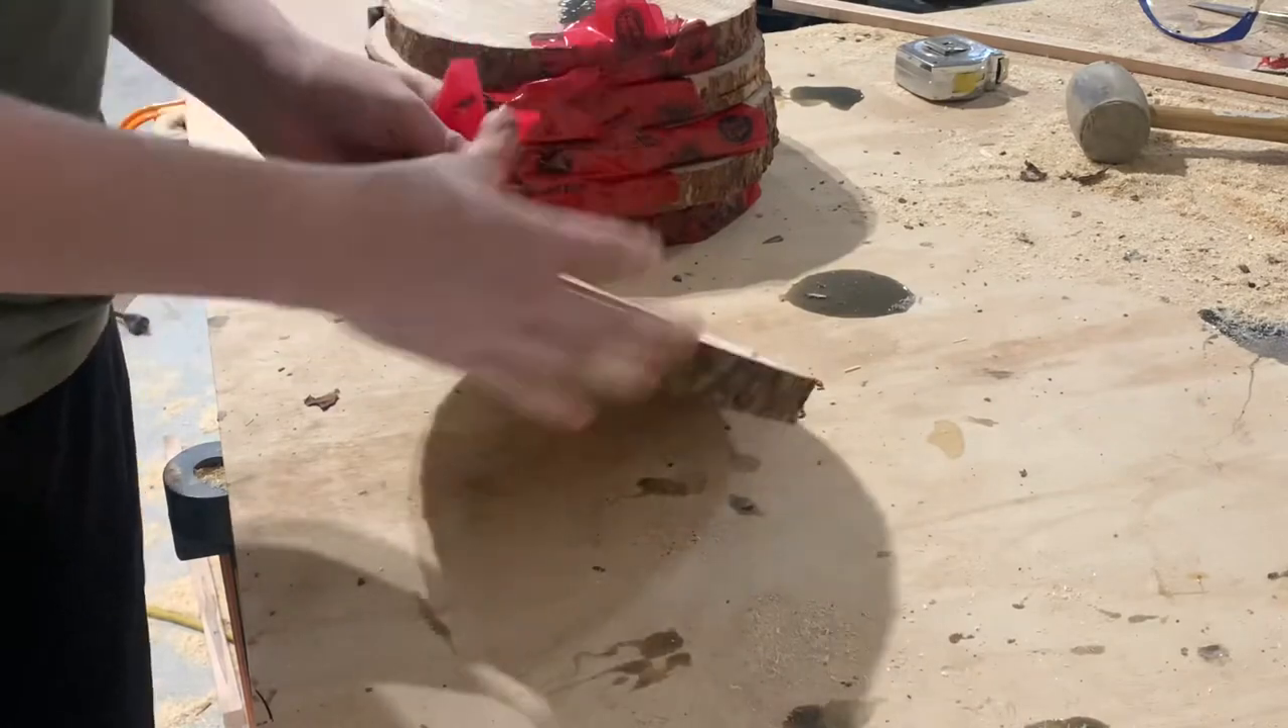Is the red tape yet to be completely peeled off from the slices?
Yes.